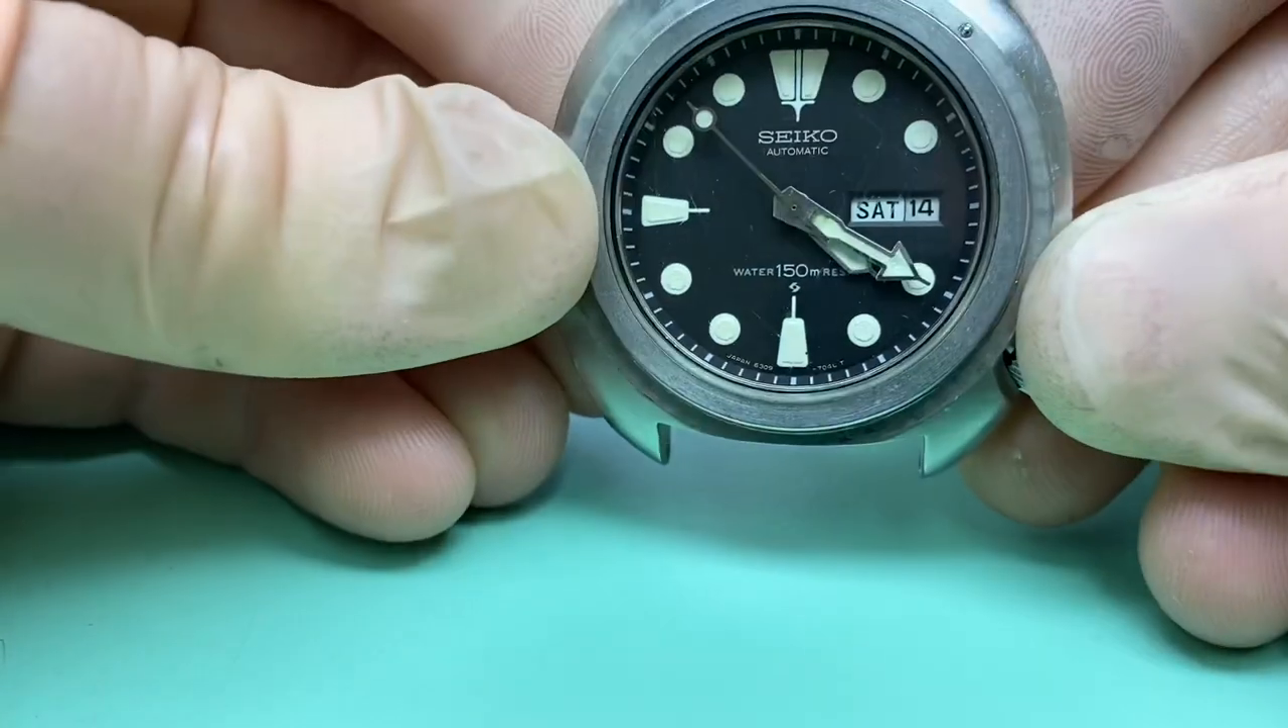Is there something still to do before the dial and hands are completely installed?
No.